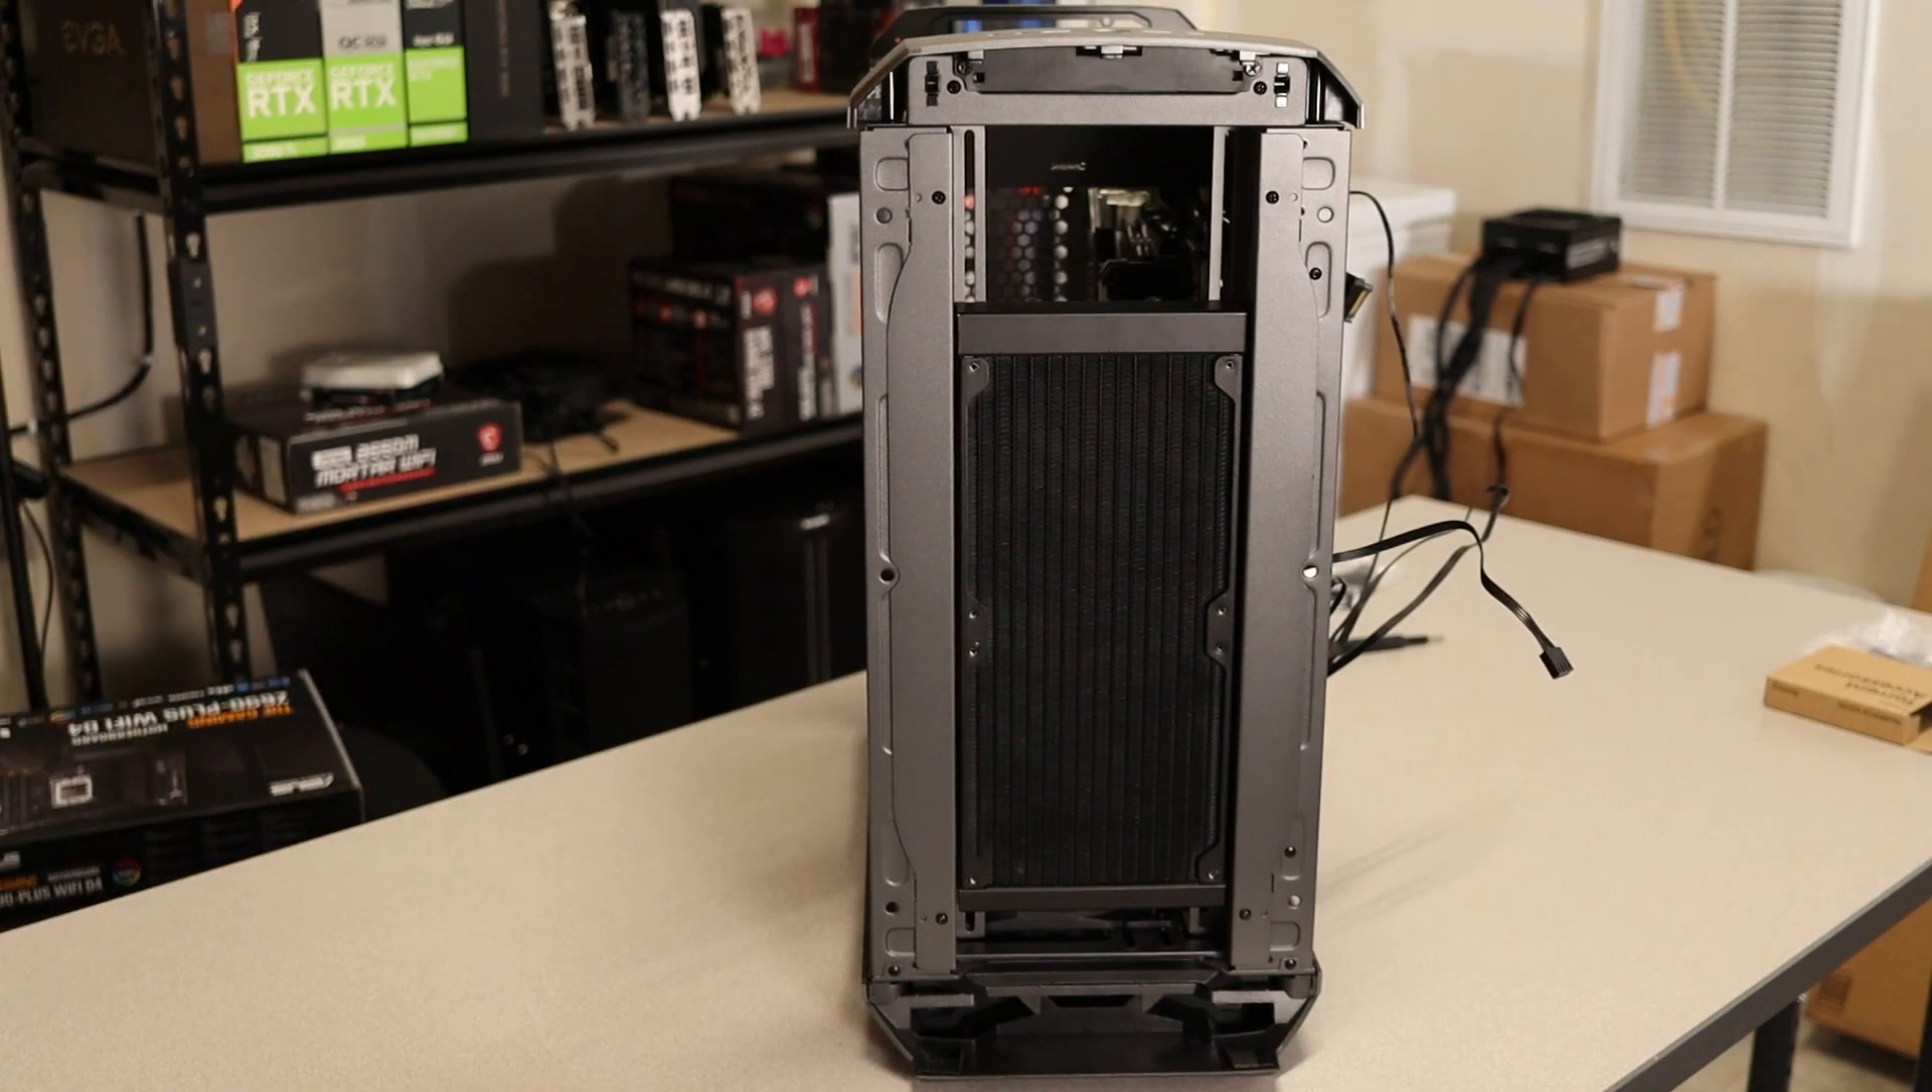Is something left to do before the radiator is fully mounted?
No.